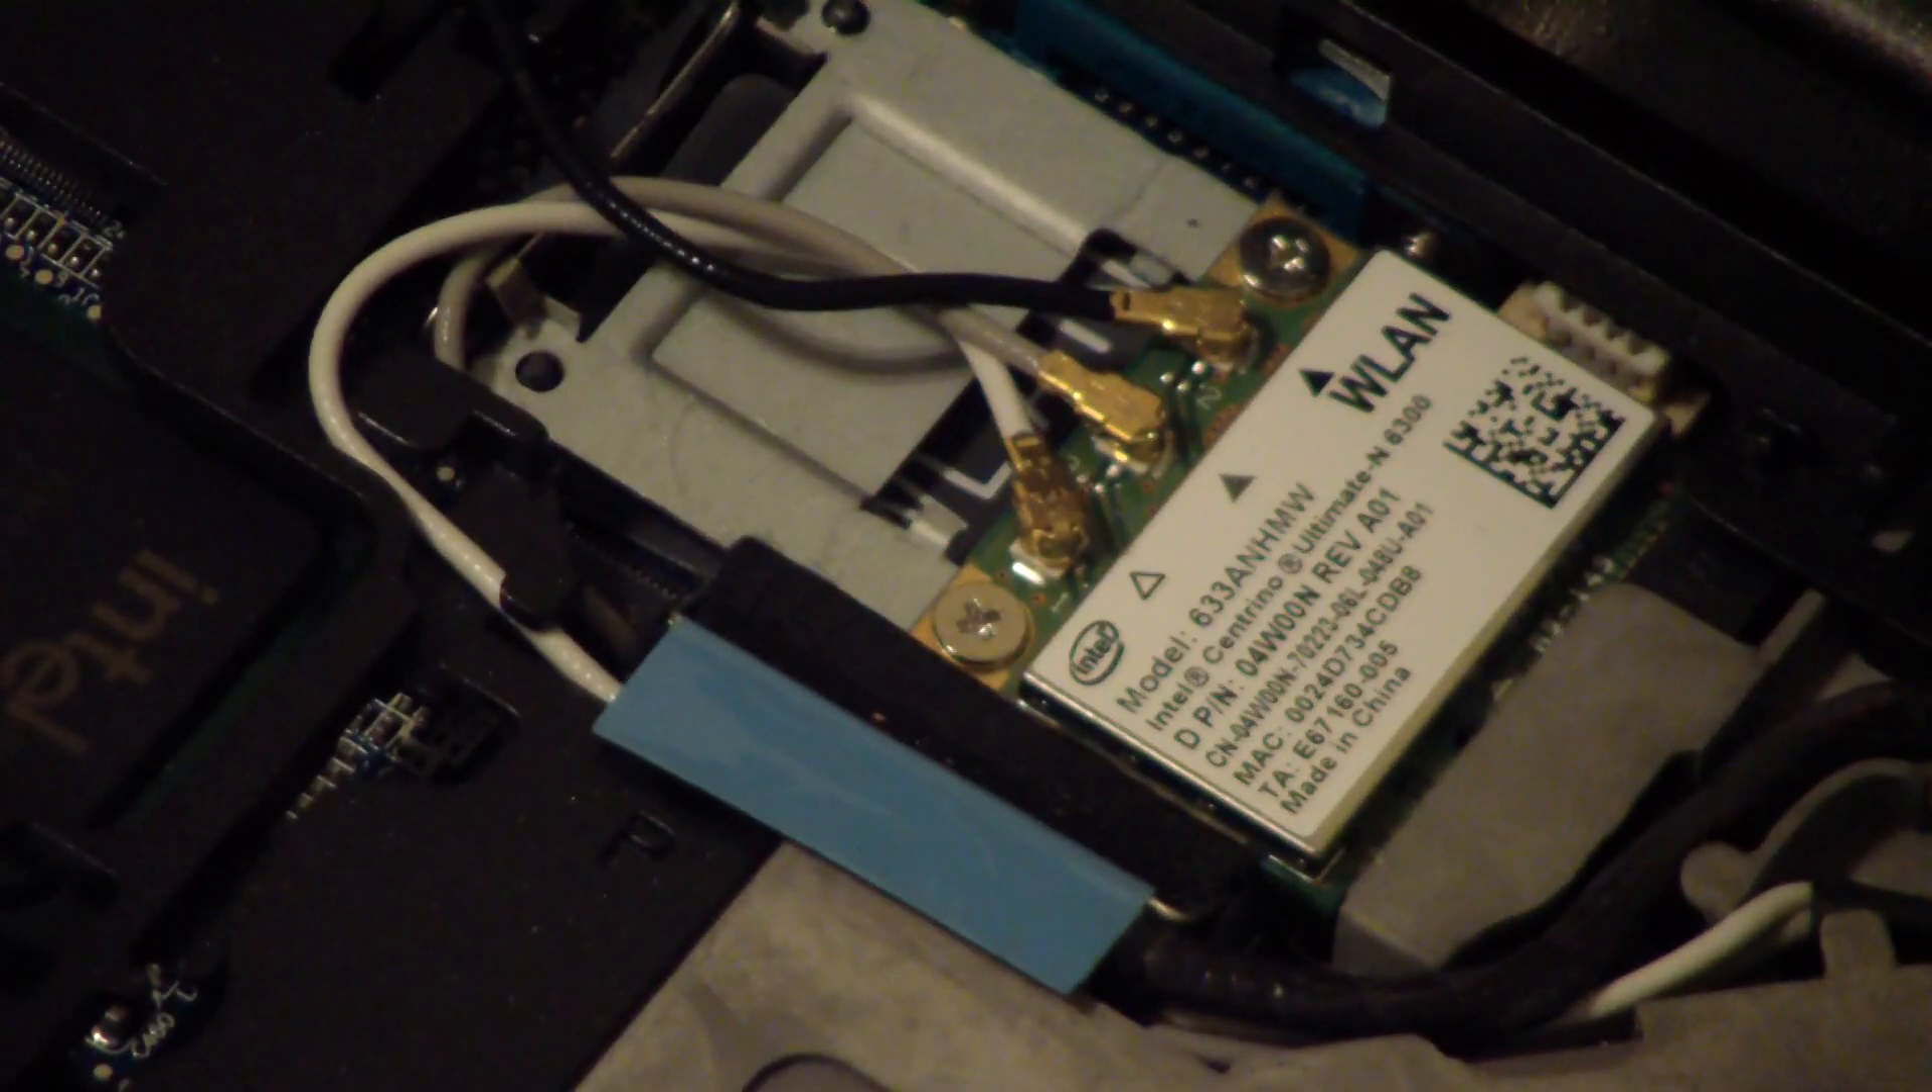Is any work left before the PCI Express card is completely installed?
No.